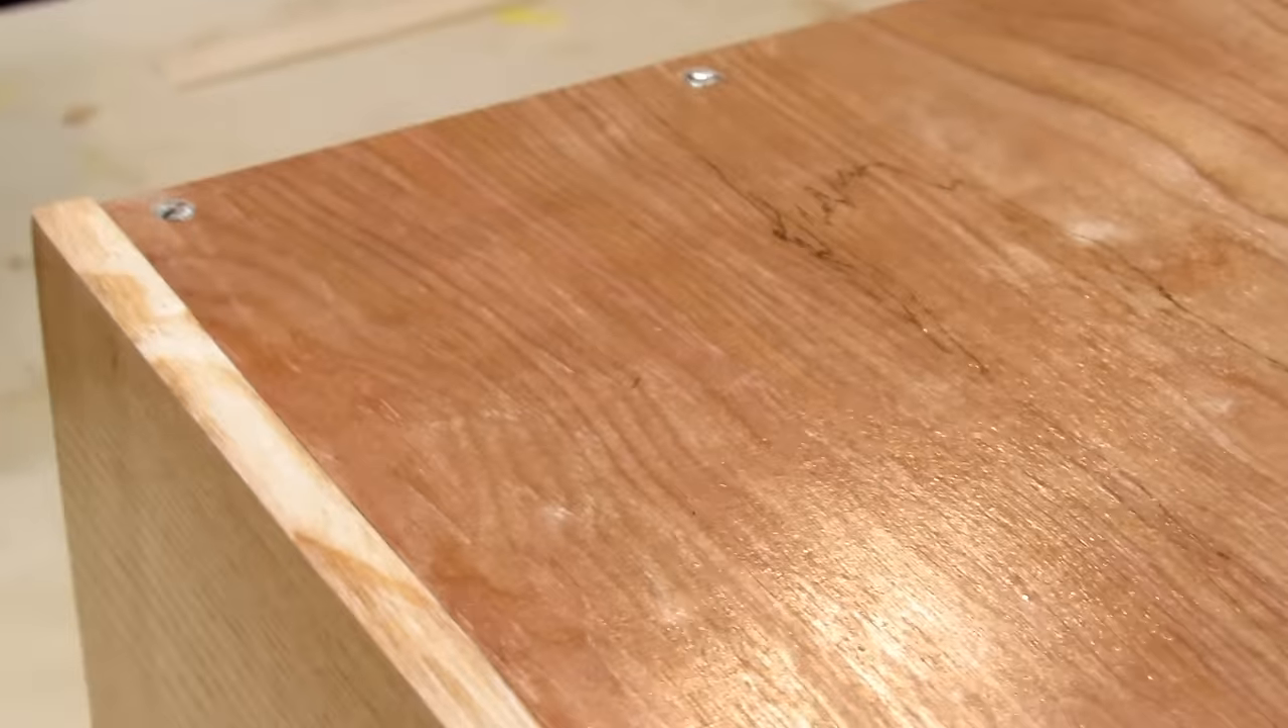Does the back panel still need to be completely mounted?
No.